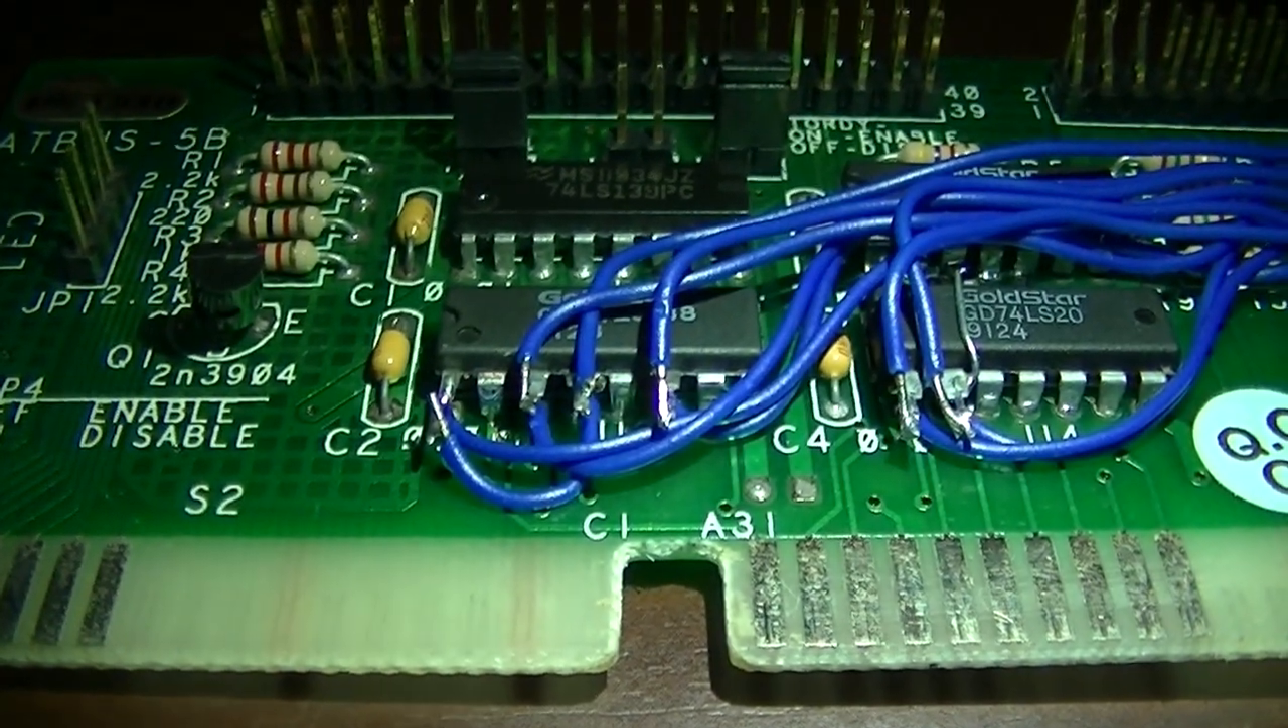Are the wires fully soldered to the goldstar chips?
Yes.